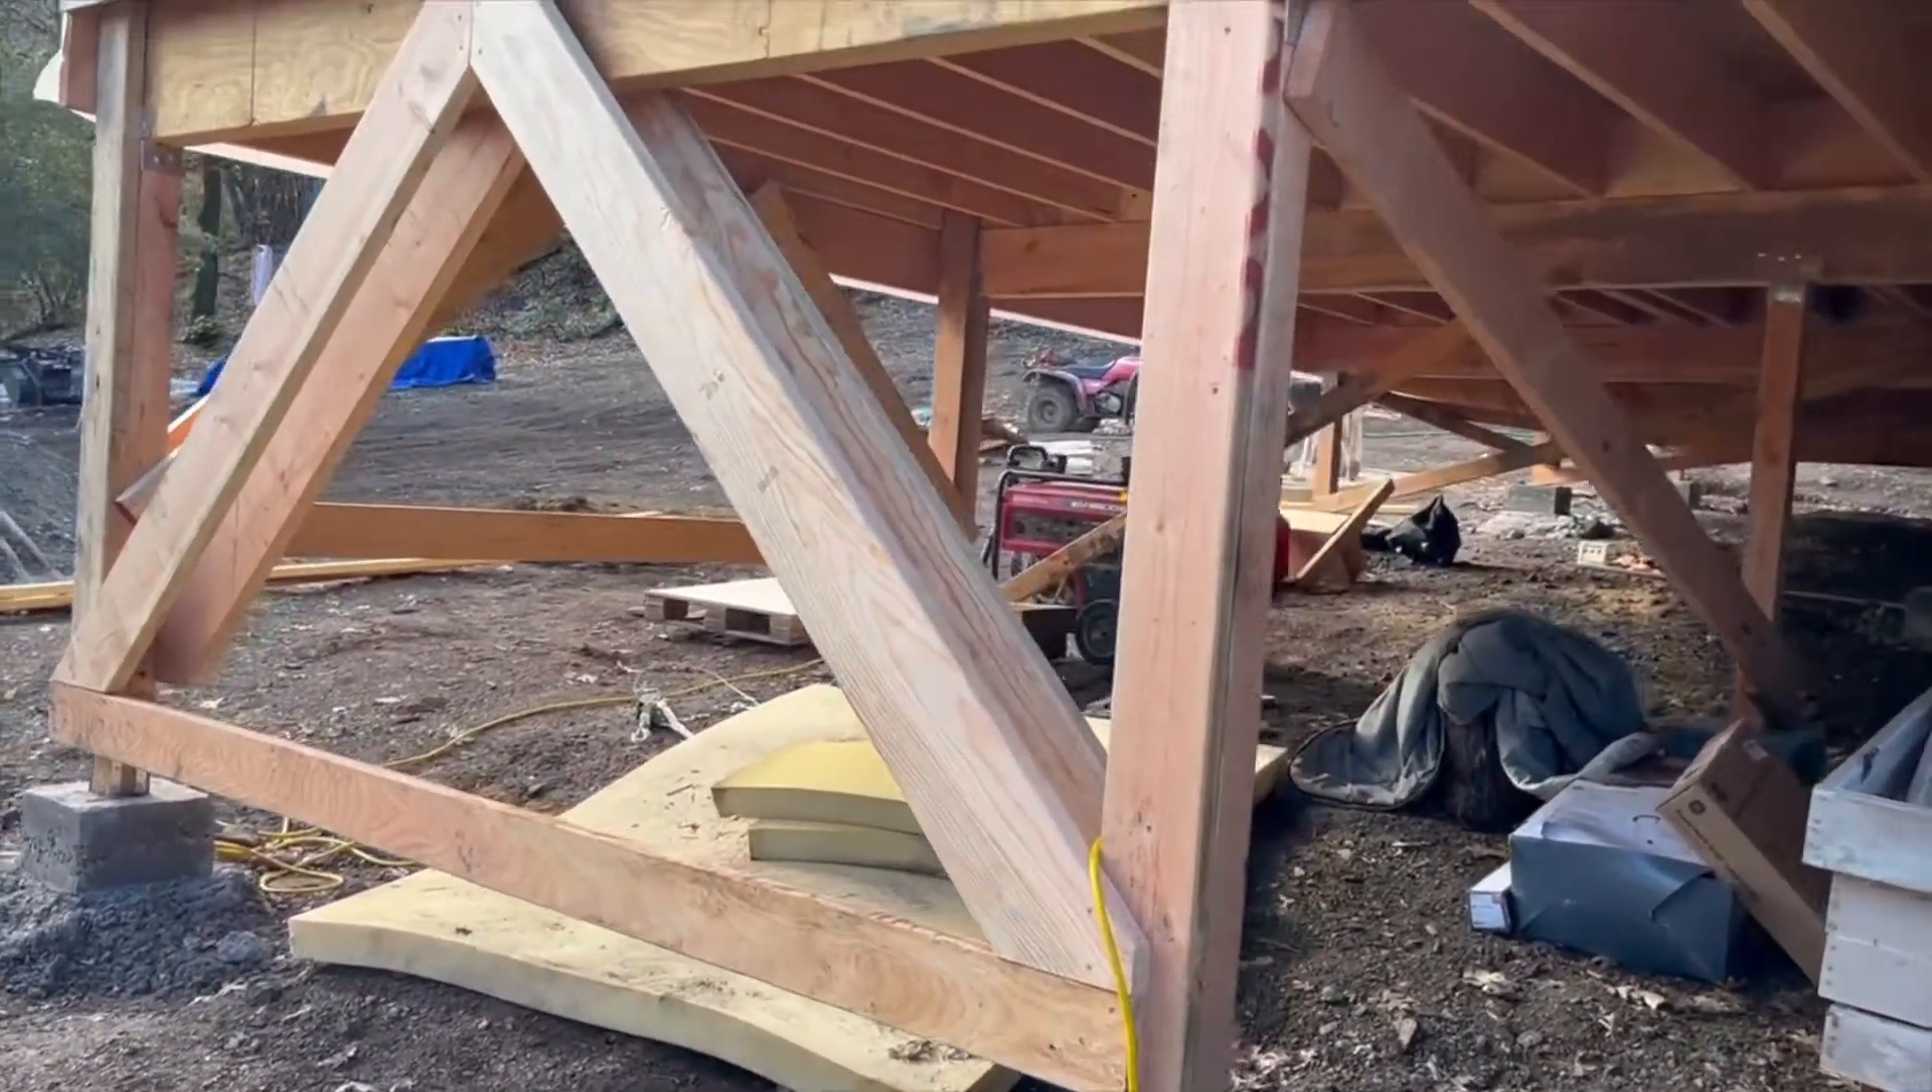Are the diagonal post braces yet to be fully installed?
No.